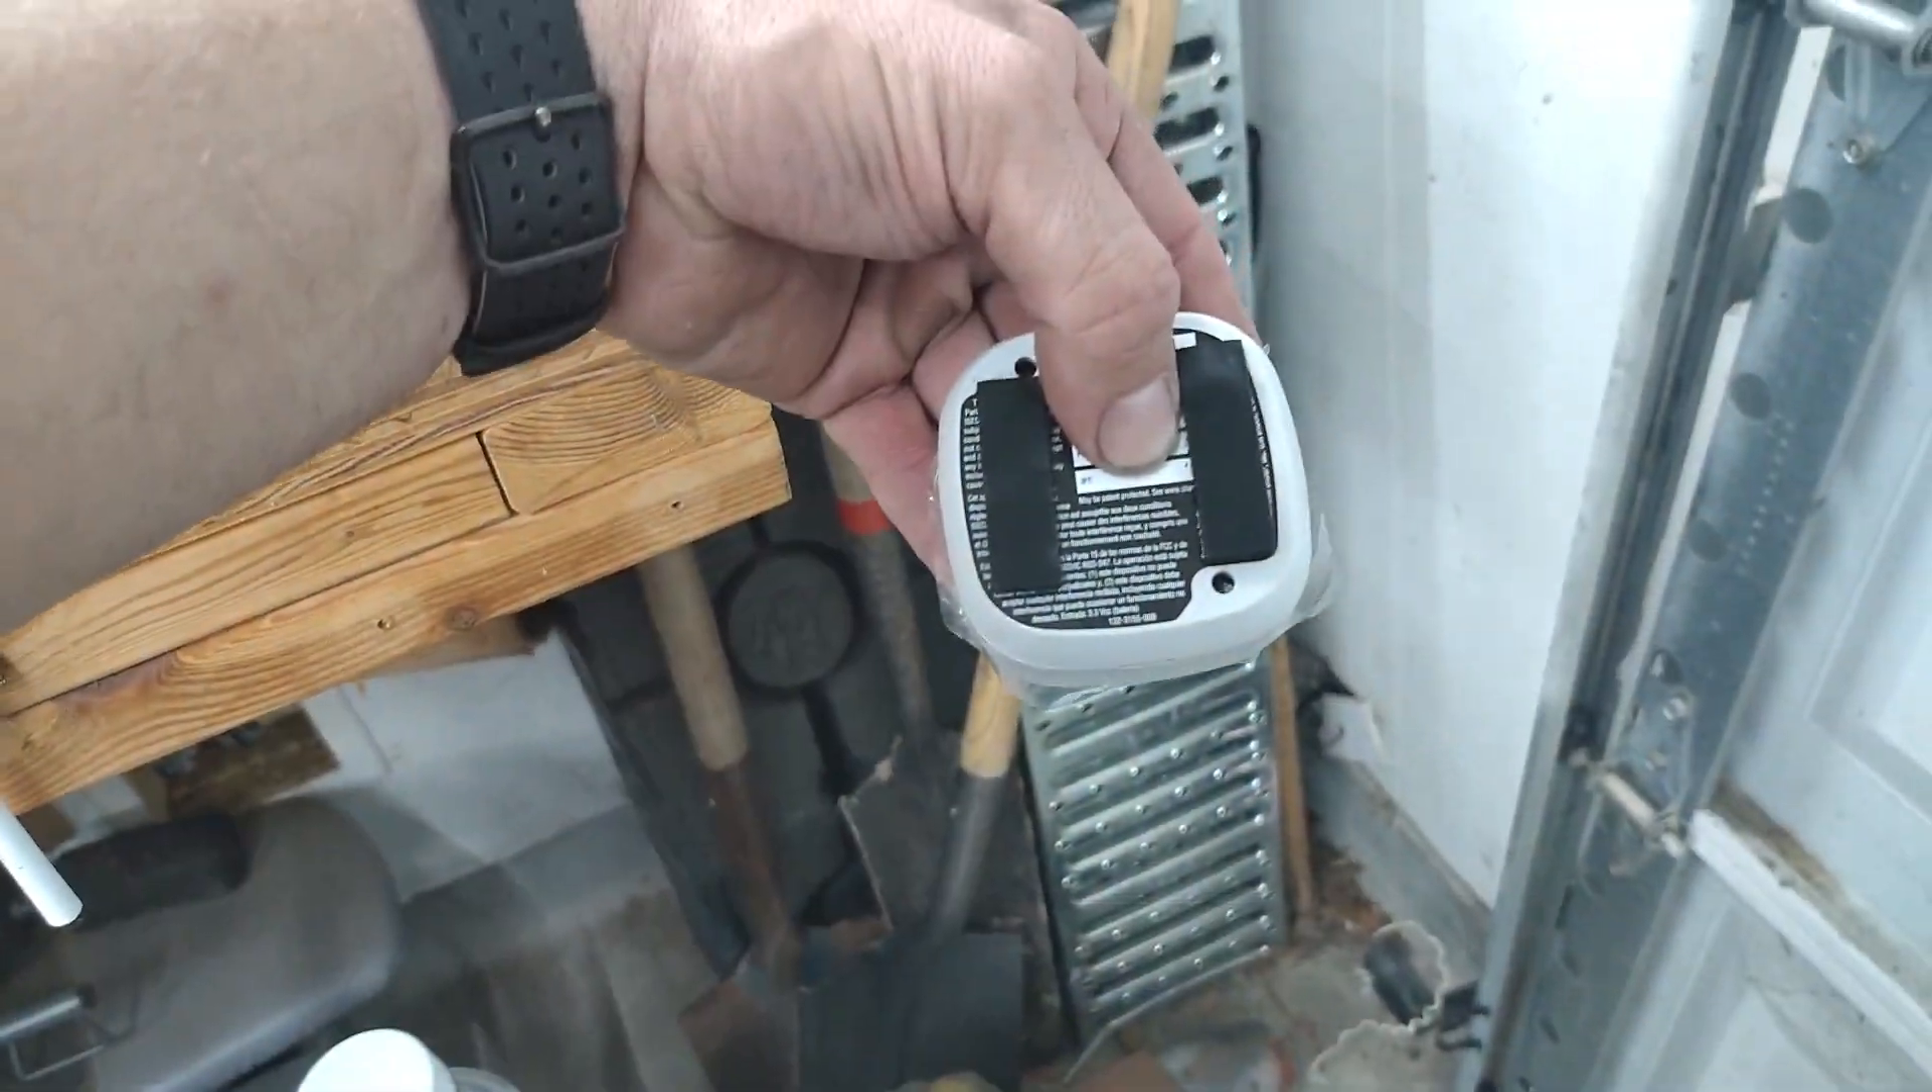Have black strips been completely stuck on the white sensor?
Yes.